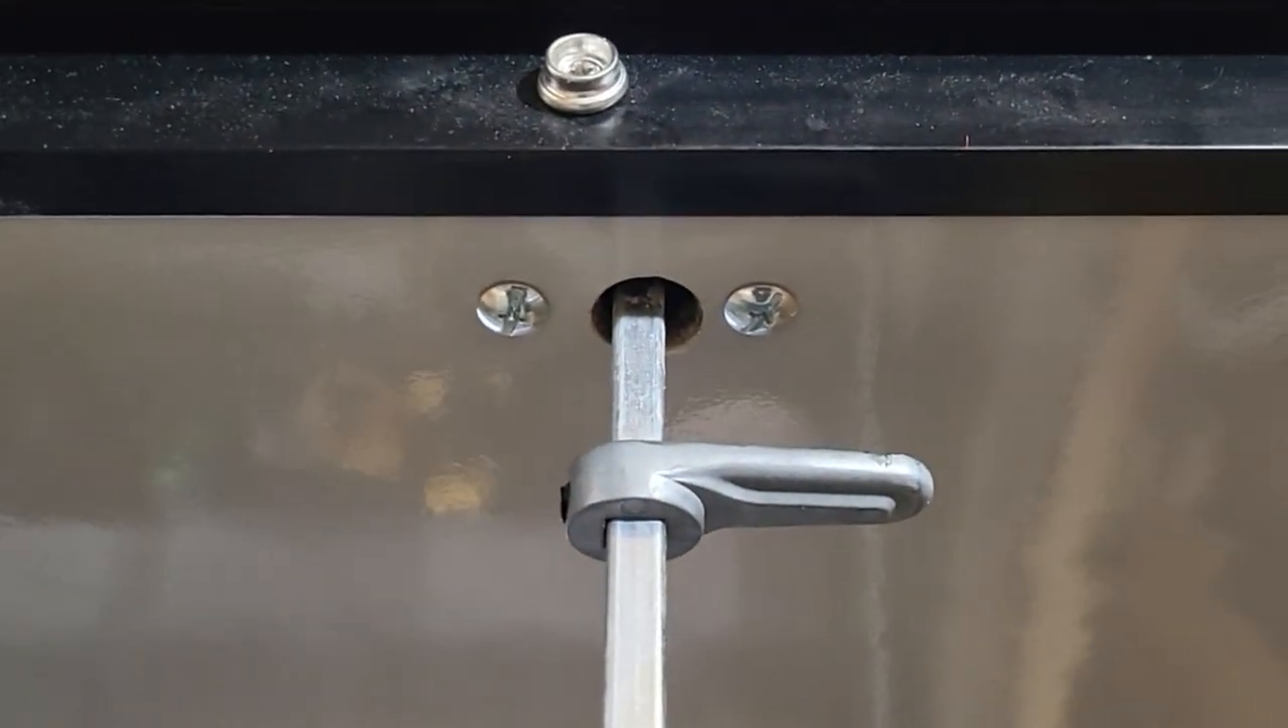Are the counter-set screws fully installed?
Yes.